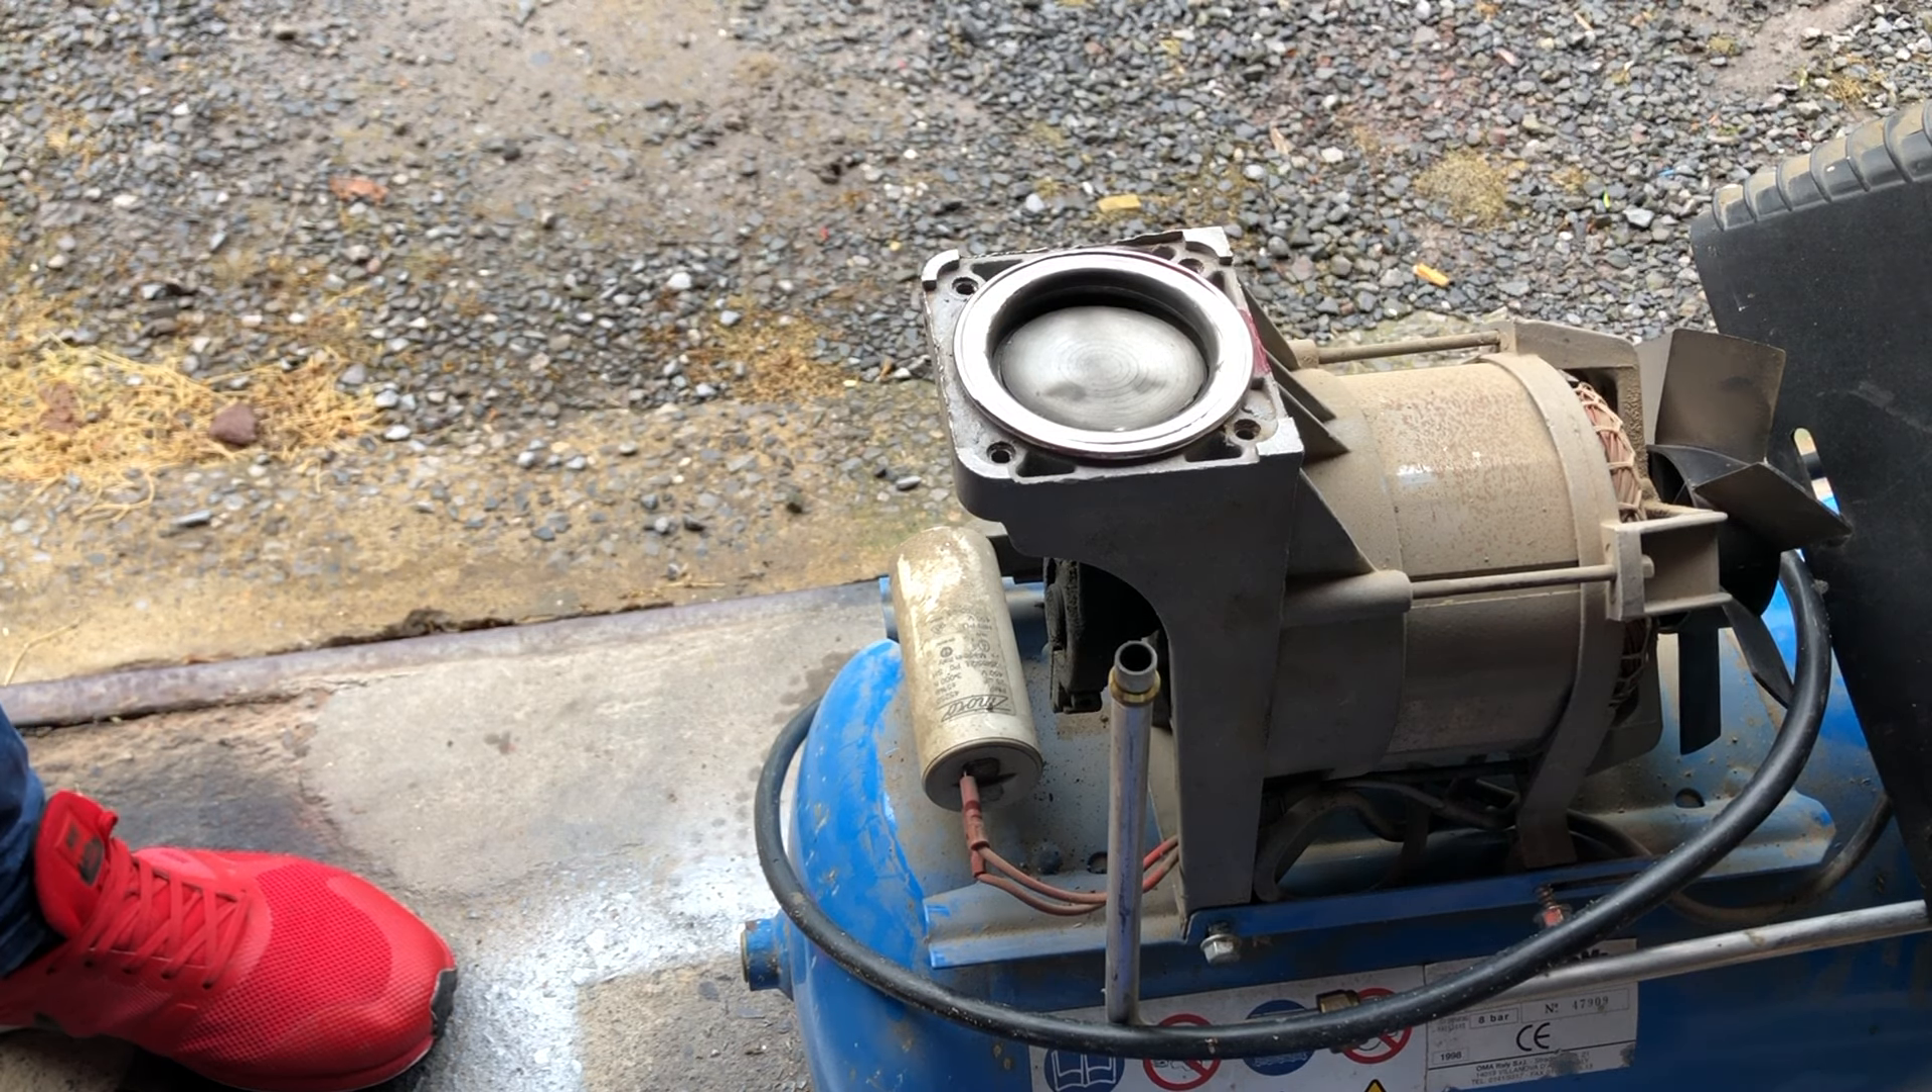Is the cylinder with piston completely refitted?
Yes.